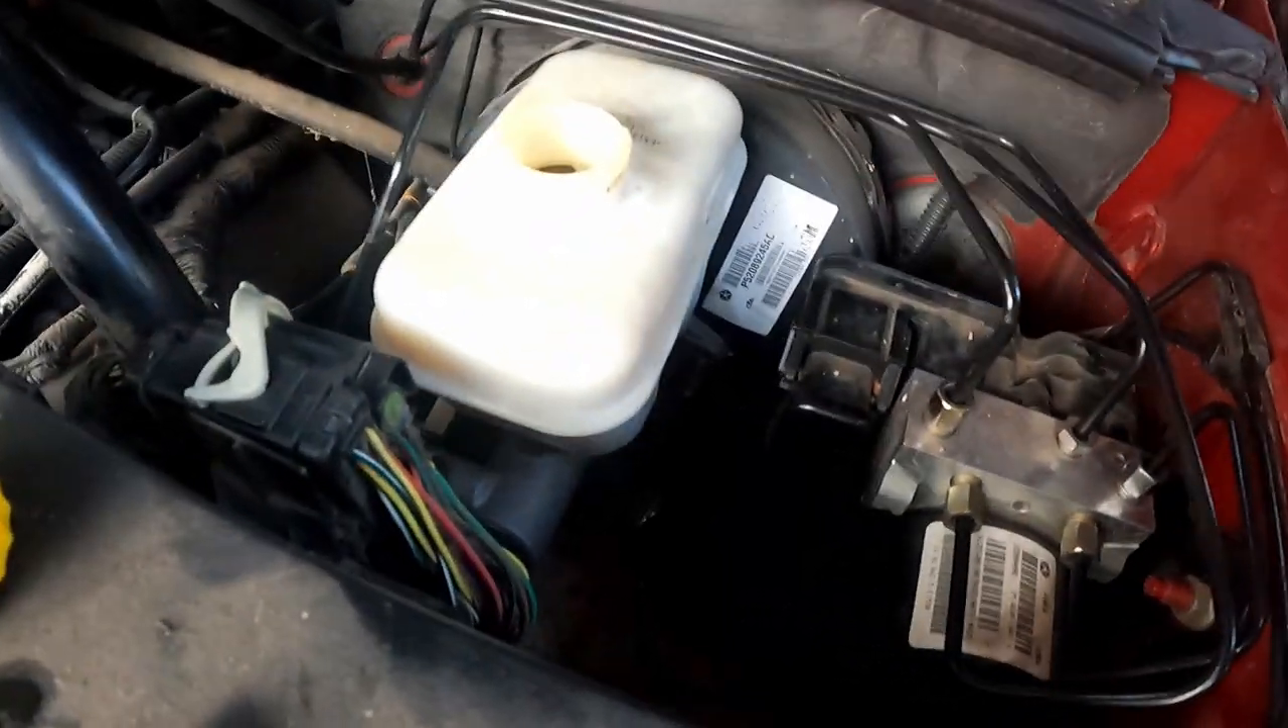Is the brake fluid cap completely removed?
Yes.